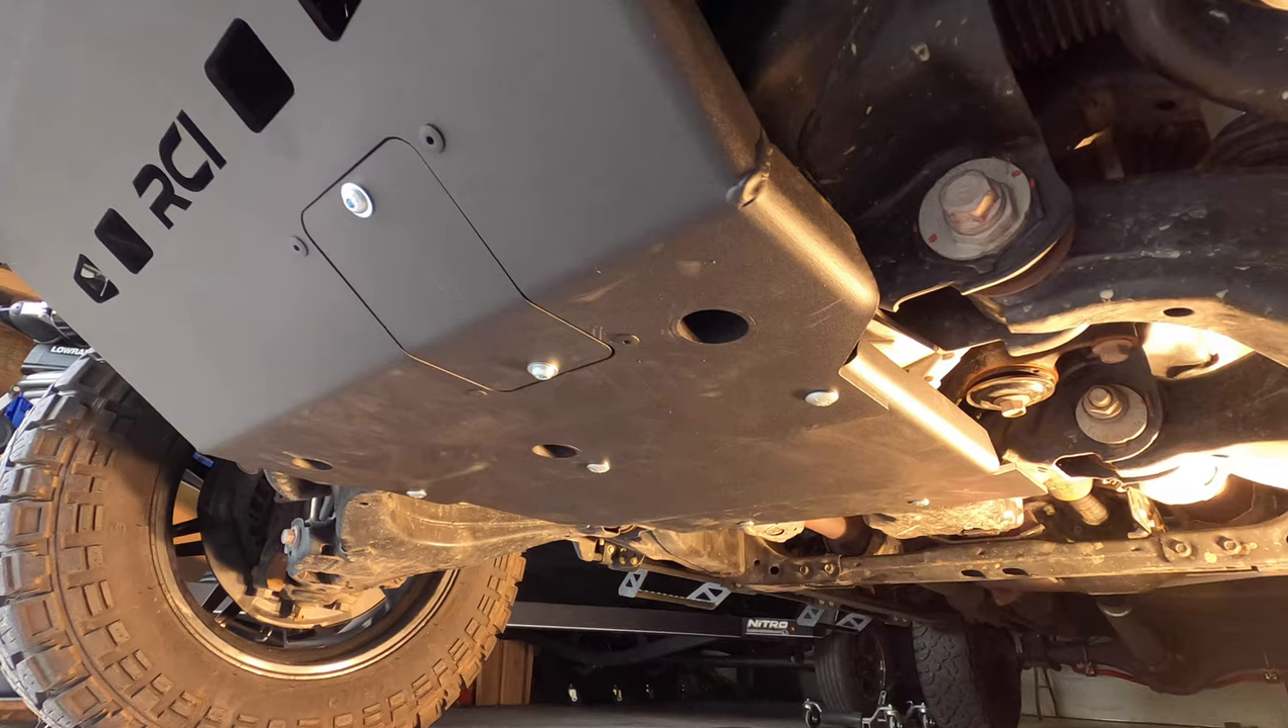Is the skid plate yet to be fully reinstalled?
No.